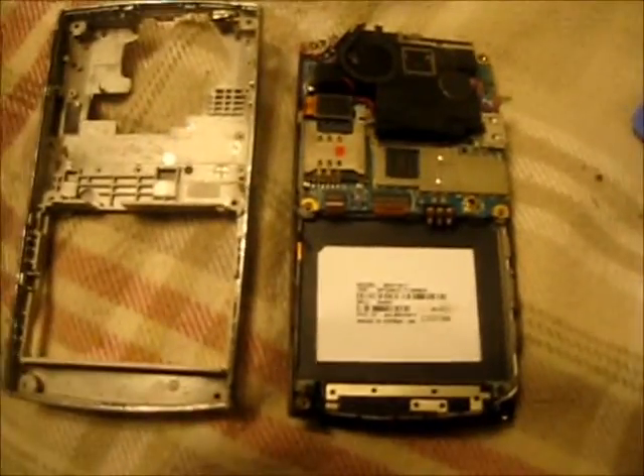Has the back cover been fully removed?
Yes.